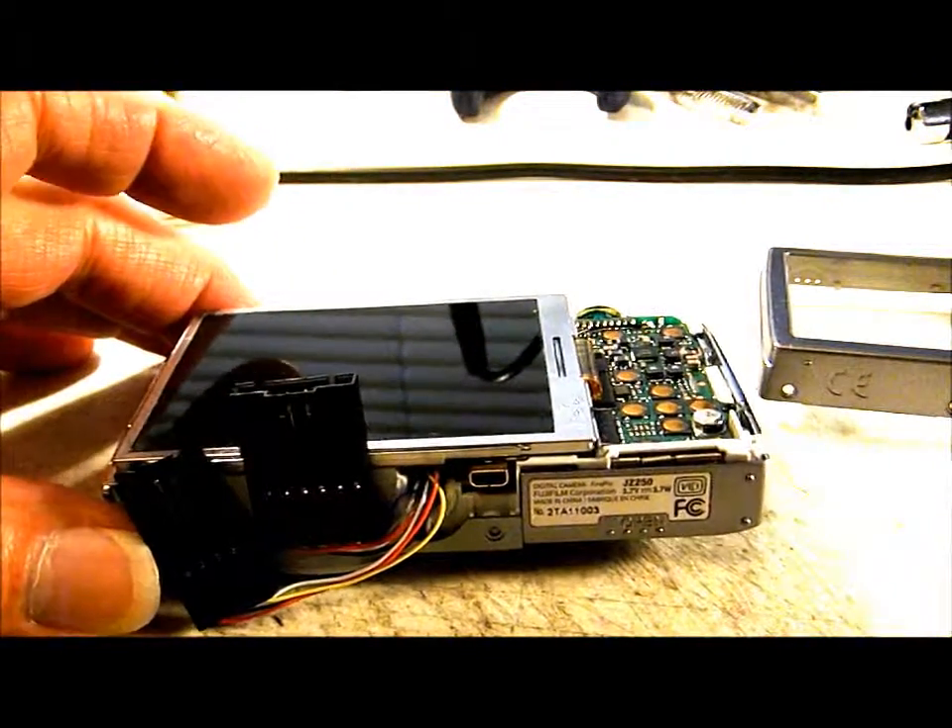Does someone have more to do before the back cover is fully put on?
Yes.